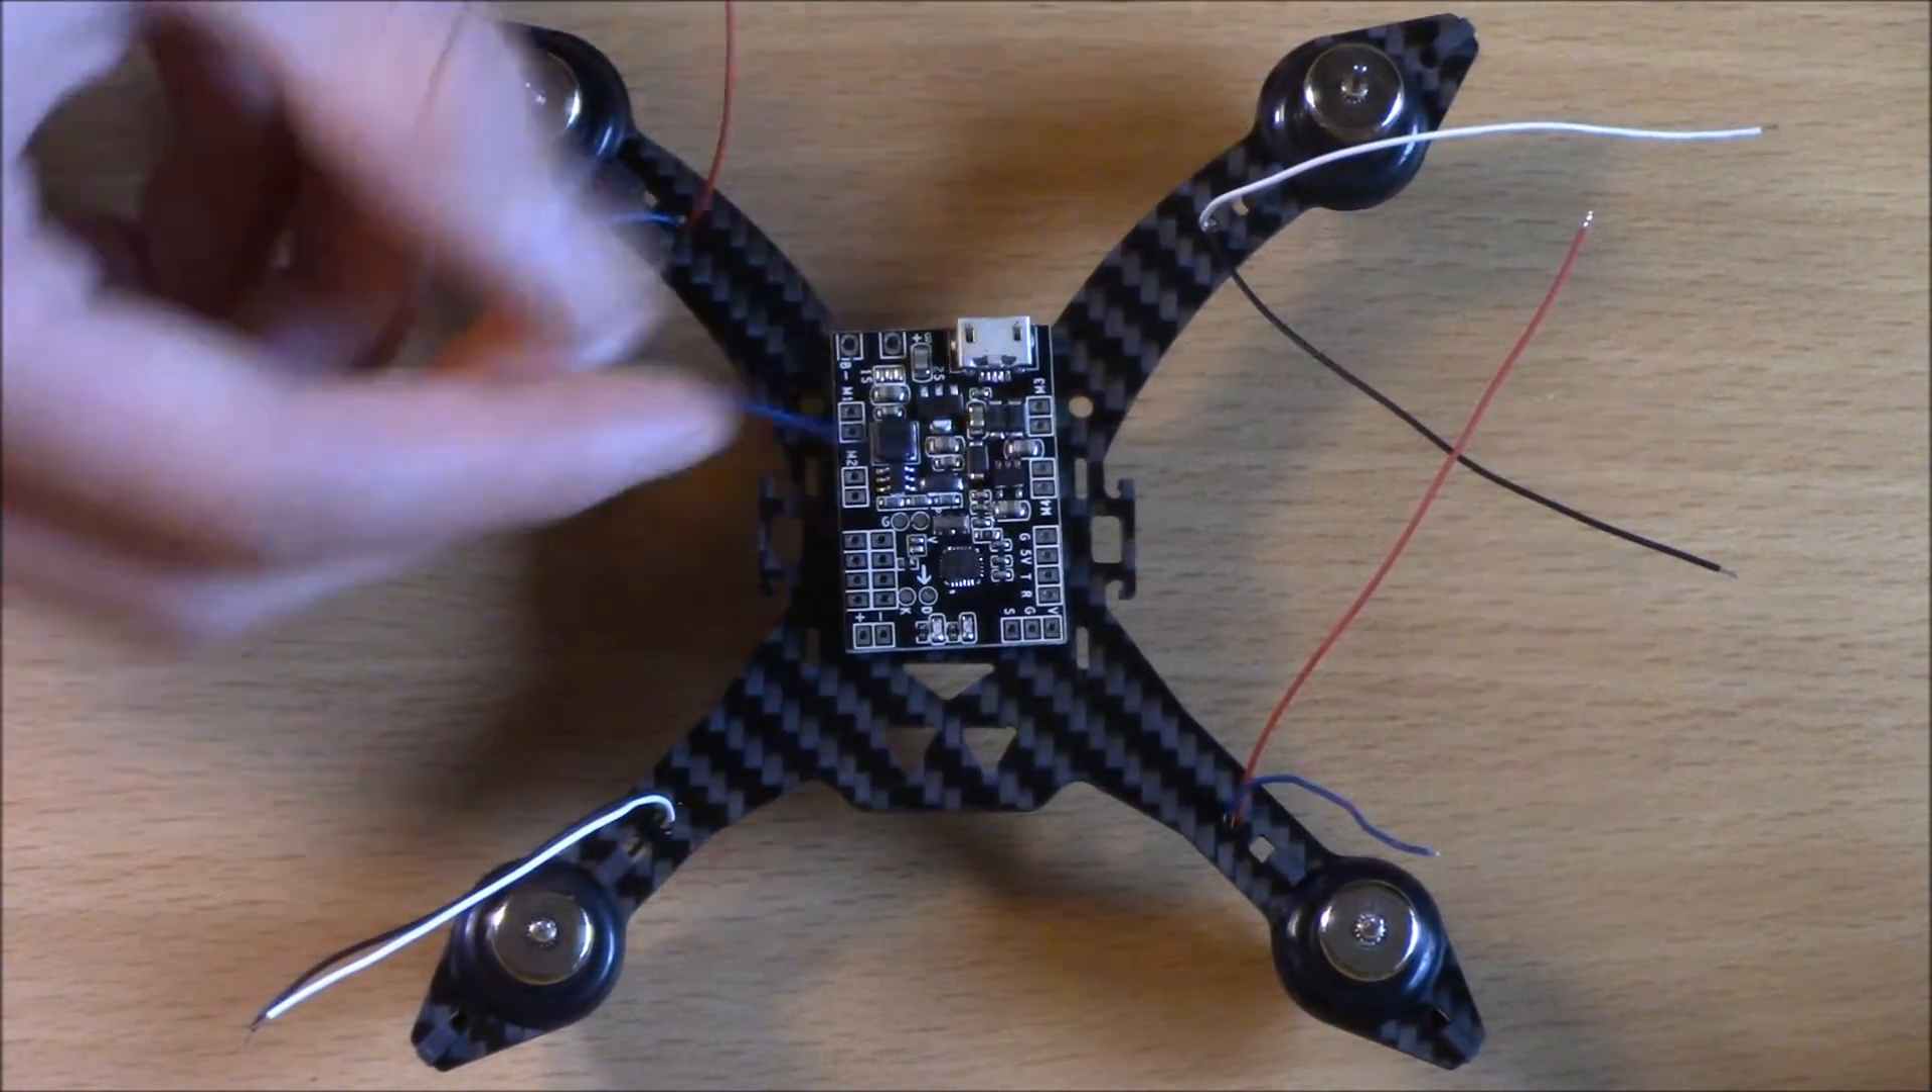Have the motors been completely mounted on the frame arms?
Yes.